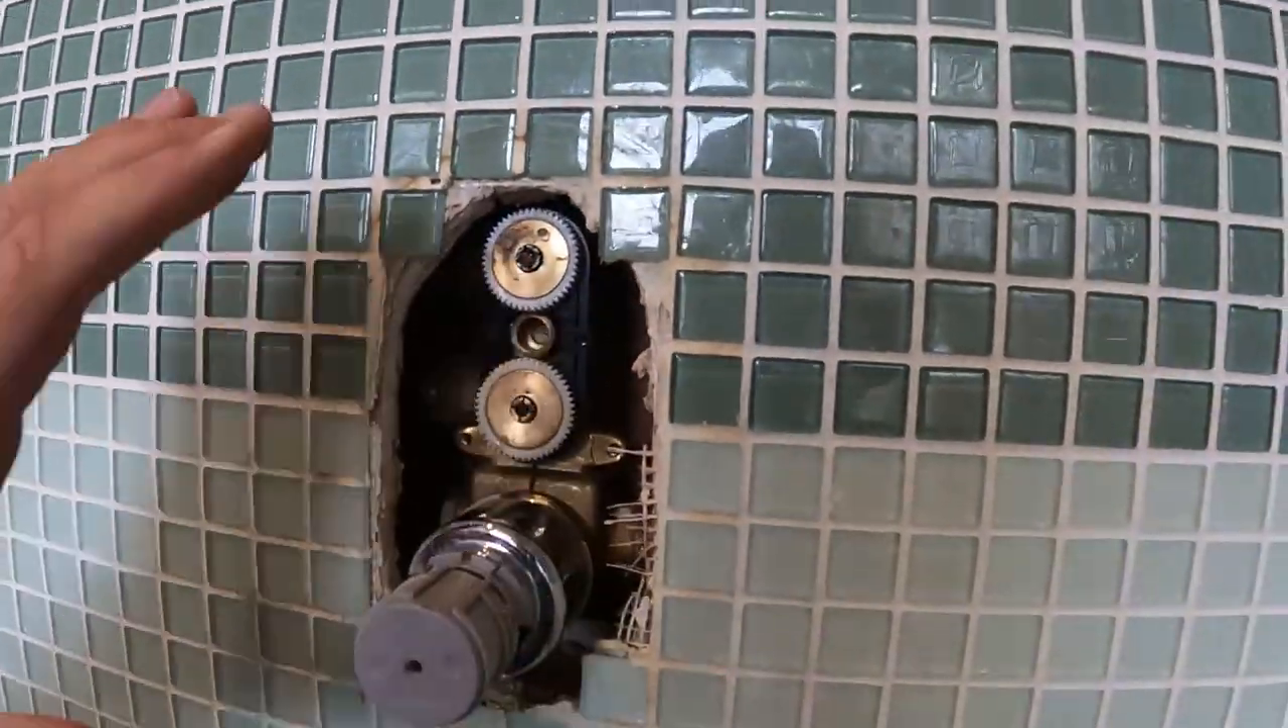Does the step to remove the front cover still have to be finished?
No.